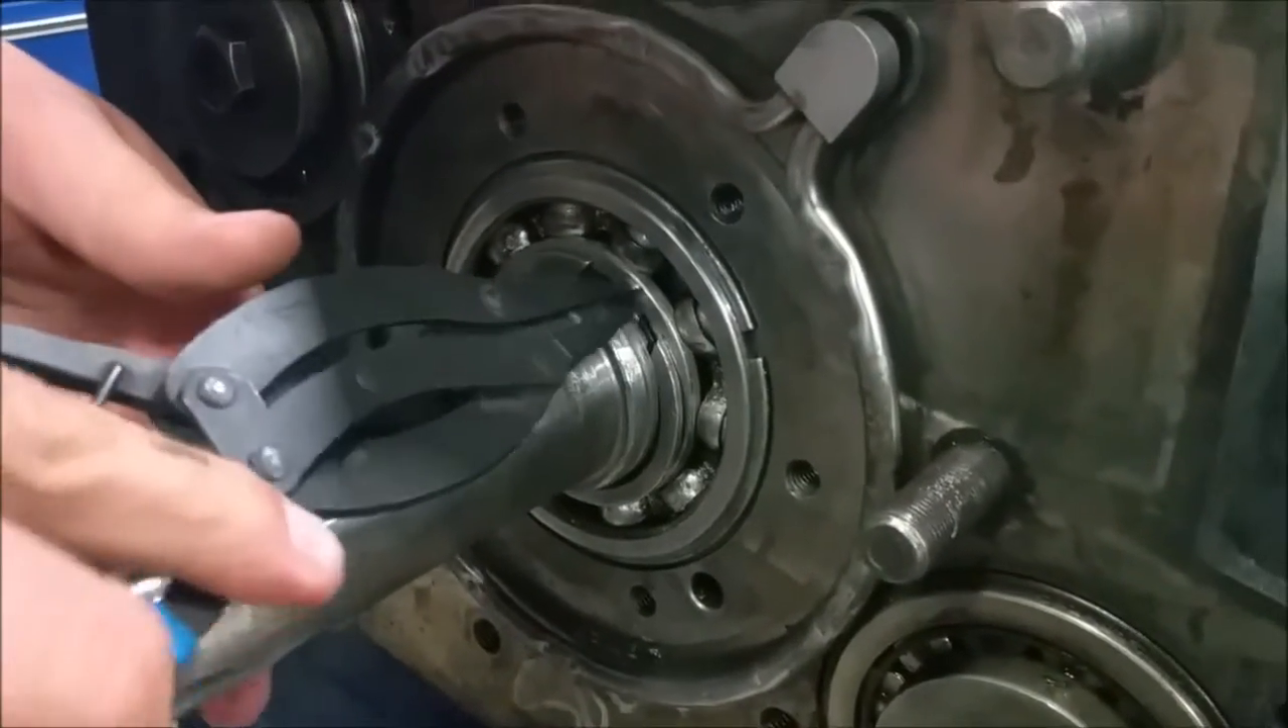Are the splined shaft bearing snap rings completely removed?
No.